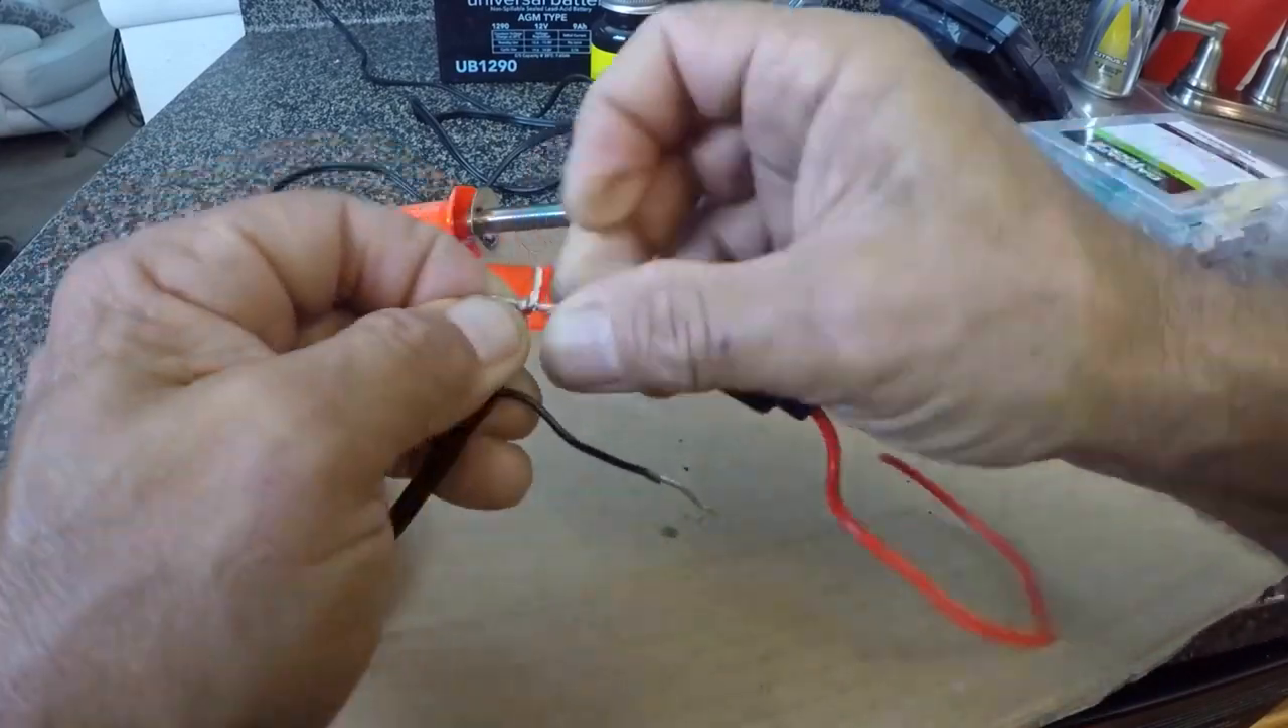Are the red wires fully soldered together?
No.